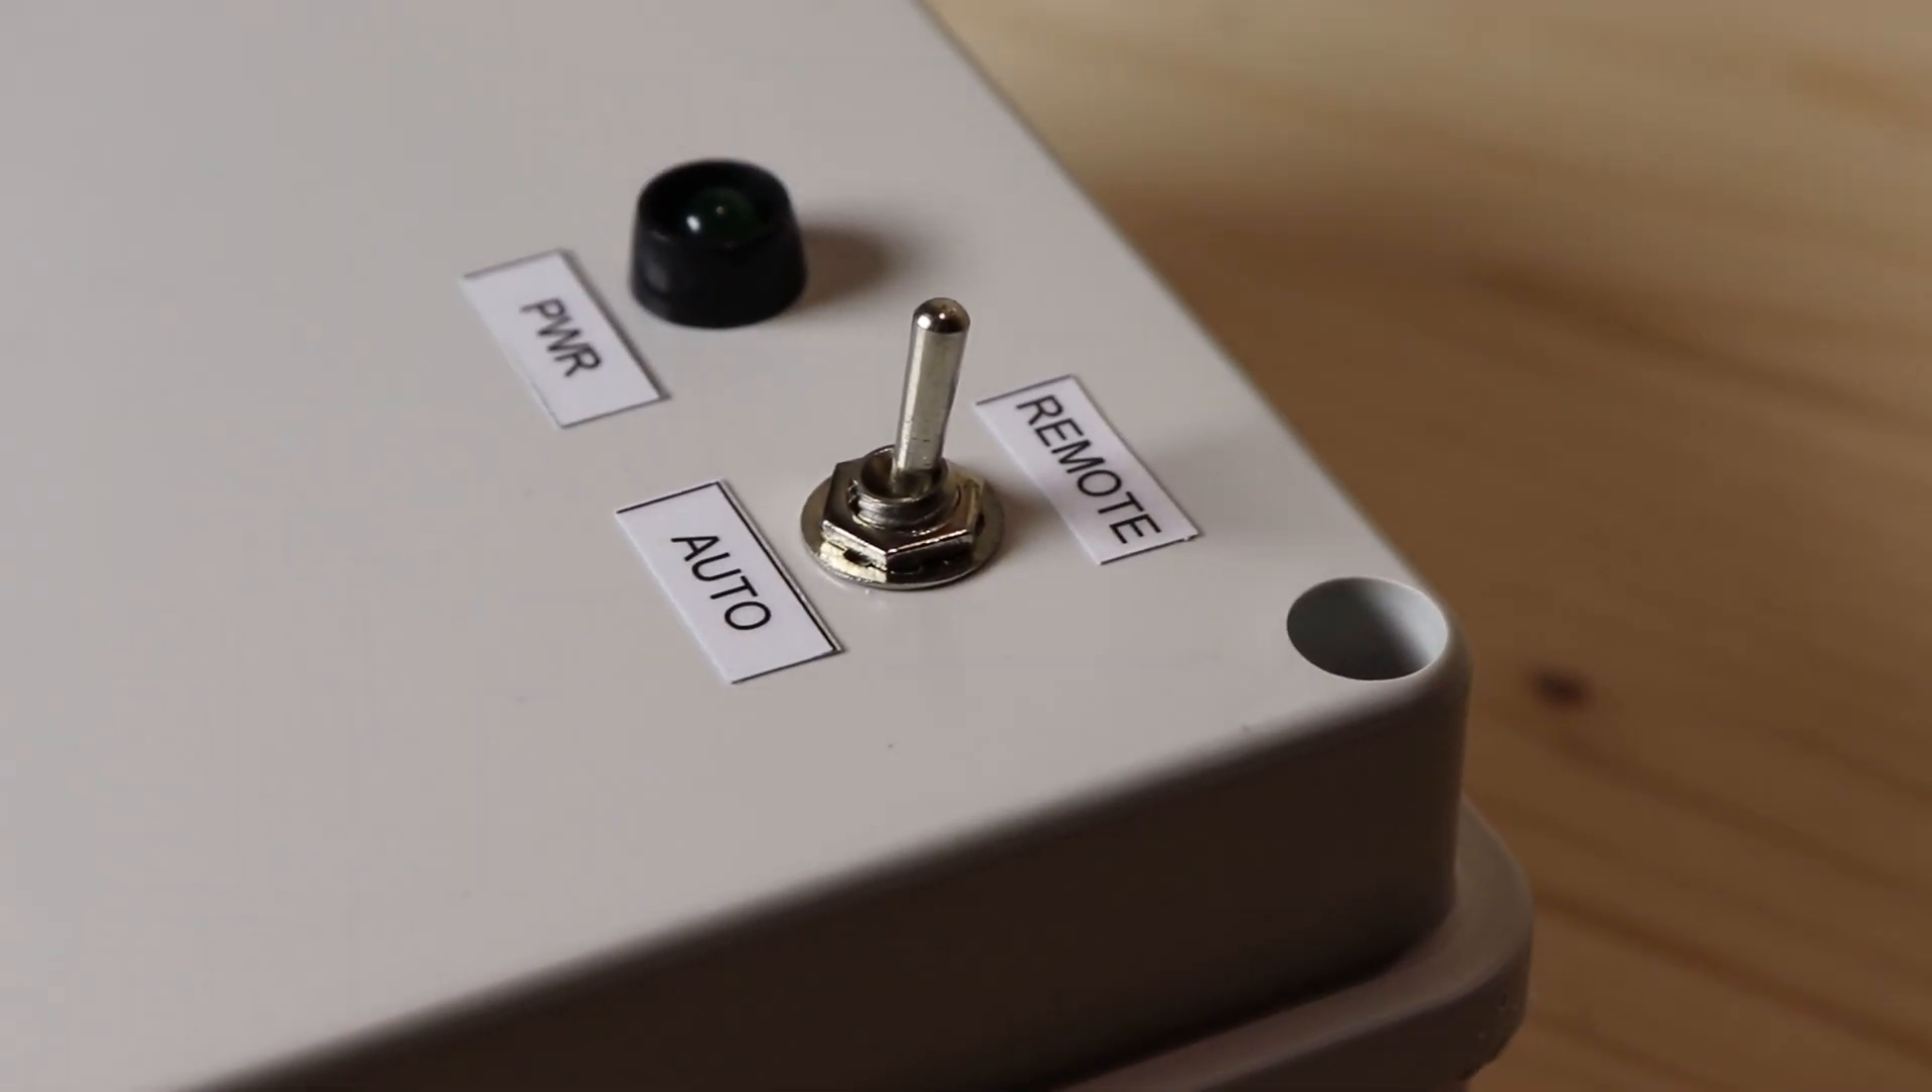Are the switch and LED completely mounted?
Yes.